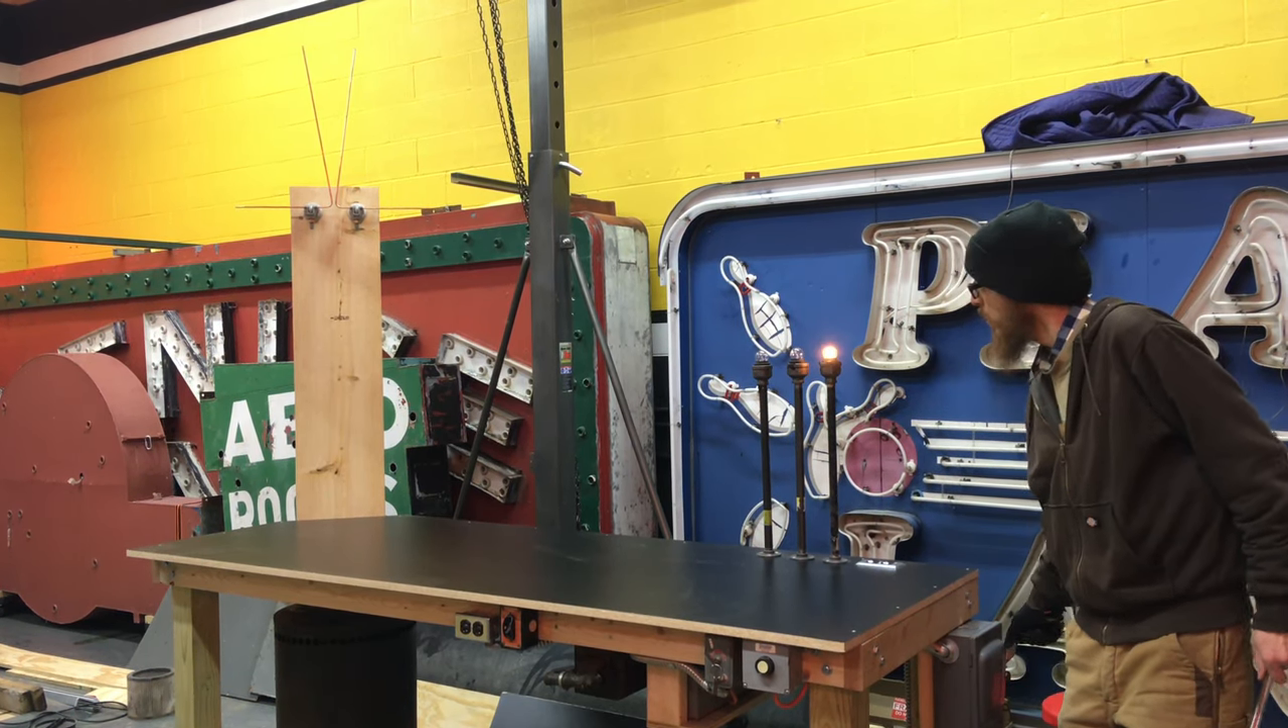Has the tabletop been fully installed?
Yes.